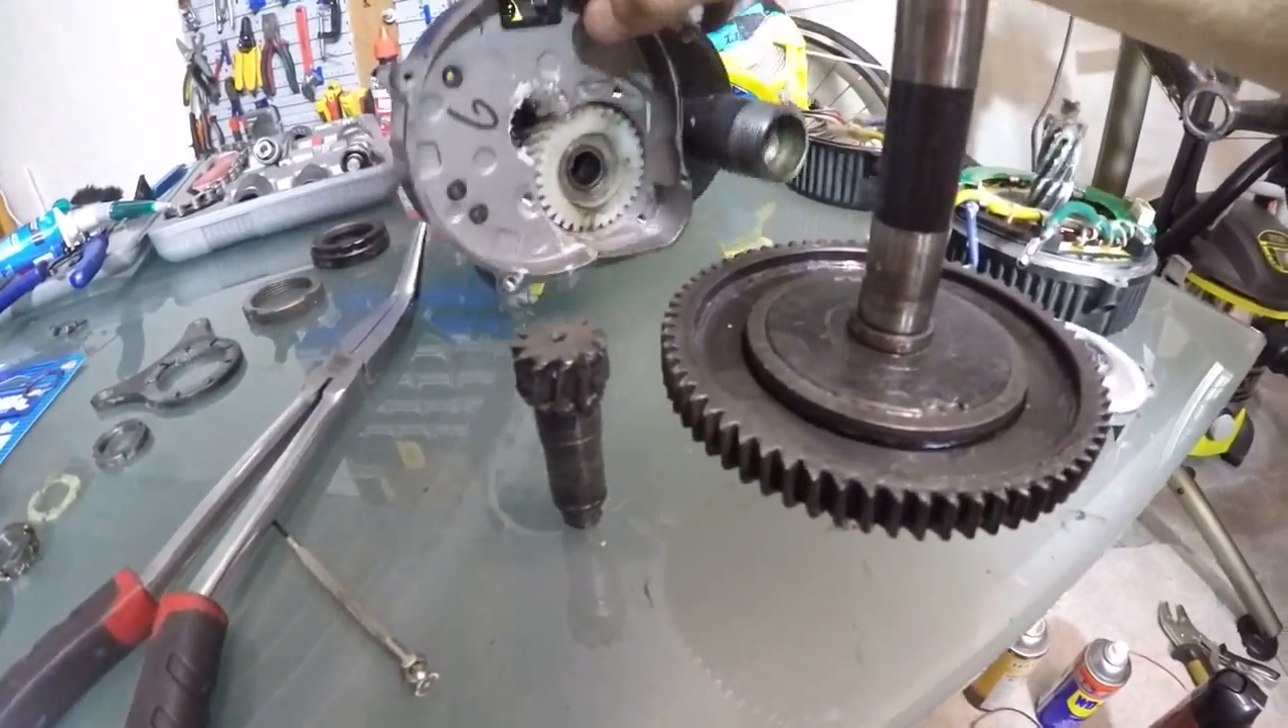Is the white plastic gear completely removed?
No.